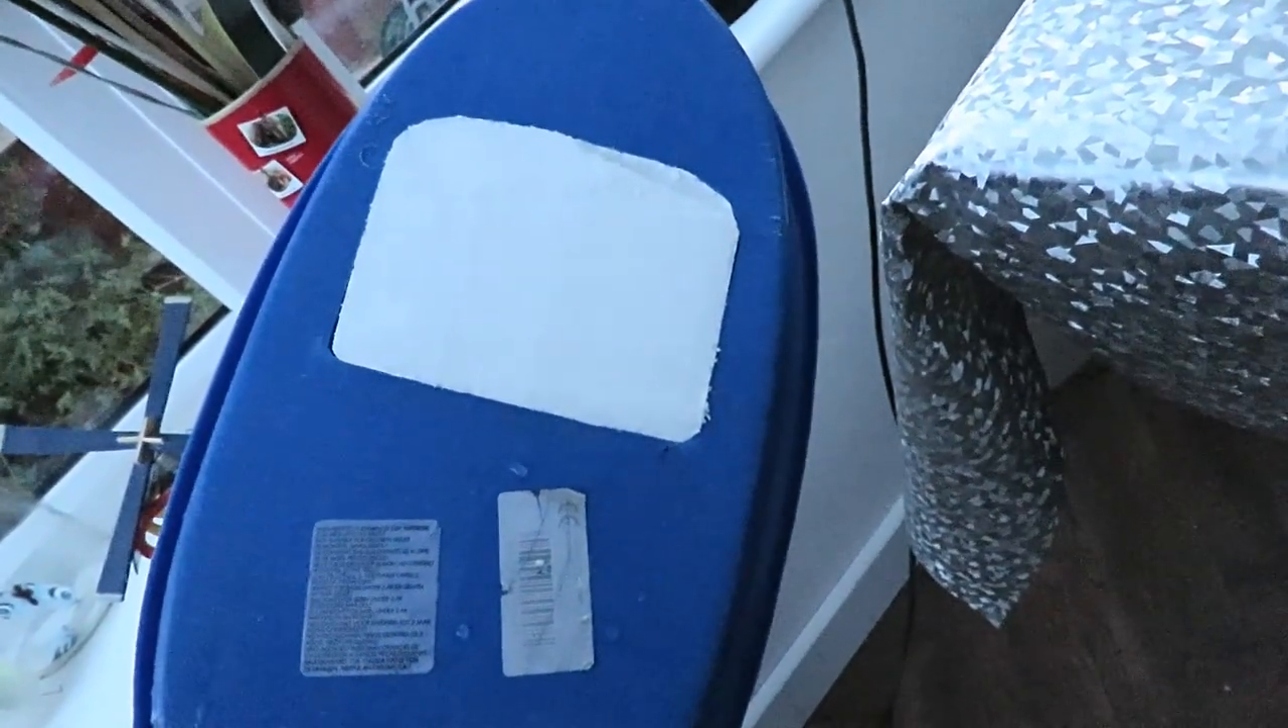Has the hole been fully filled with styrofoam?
Yes.